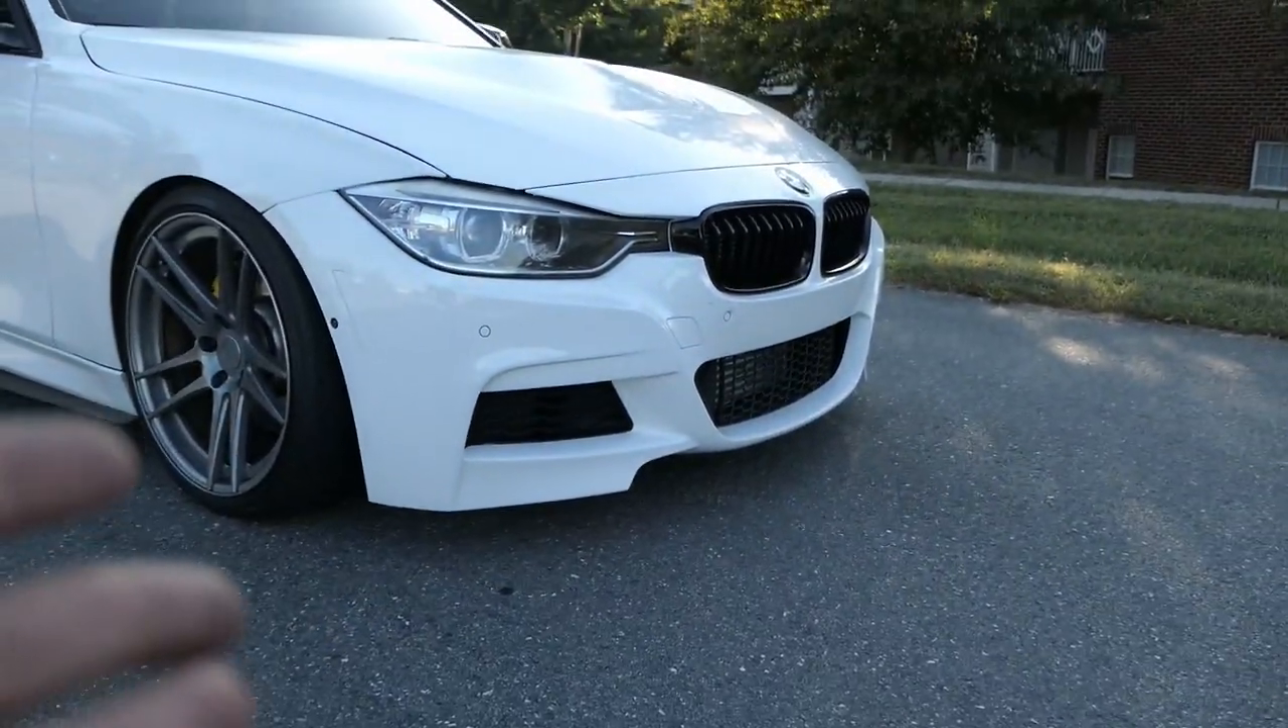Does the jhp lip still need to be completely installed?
Yes.